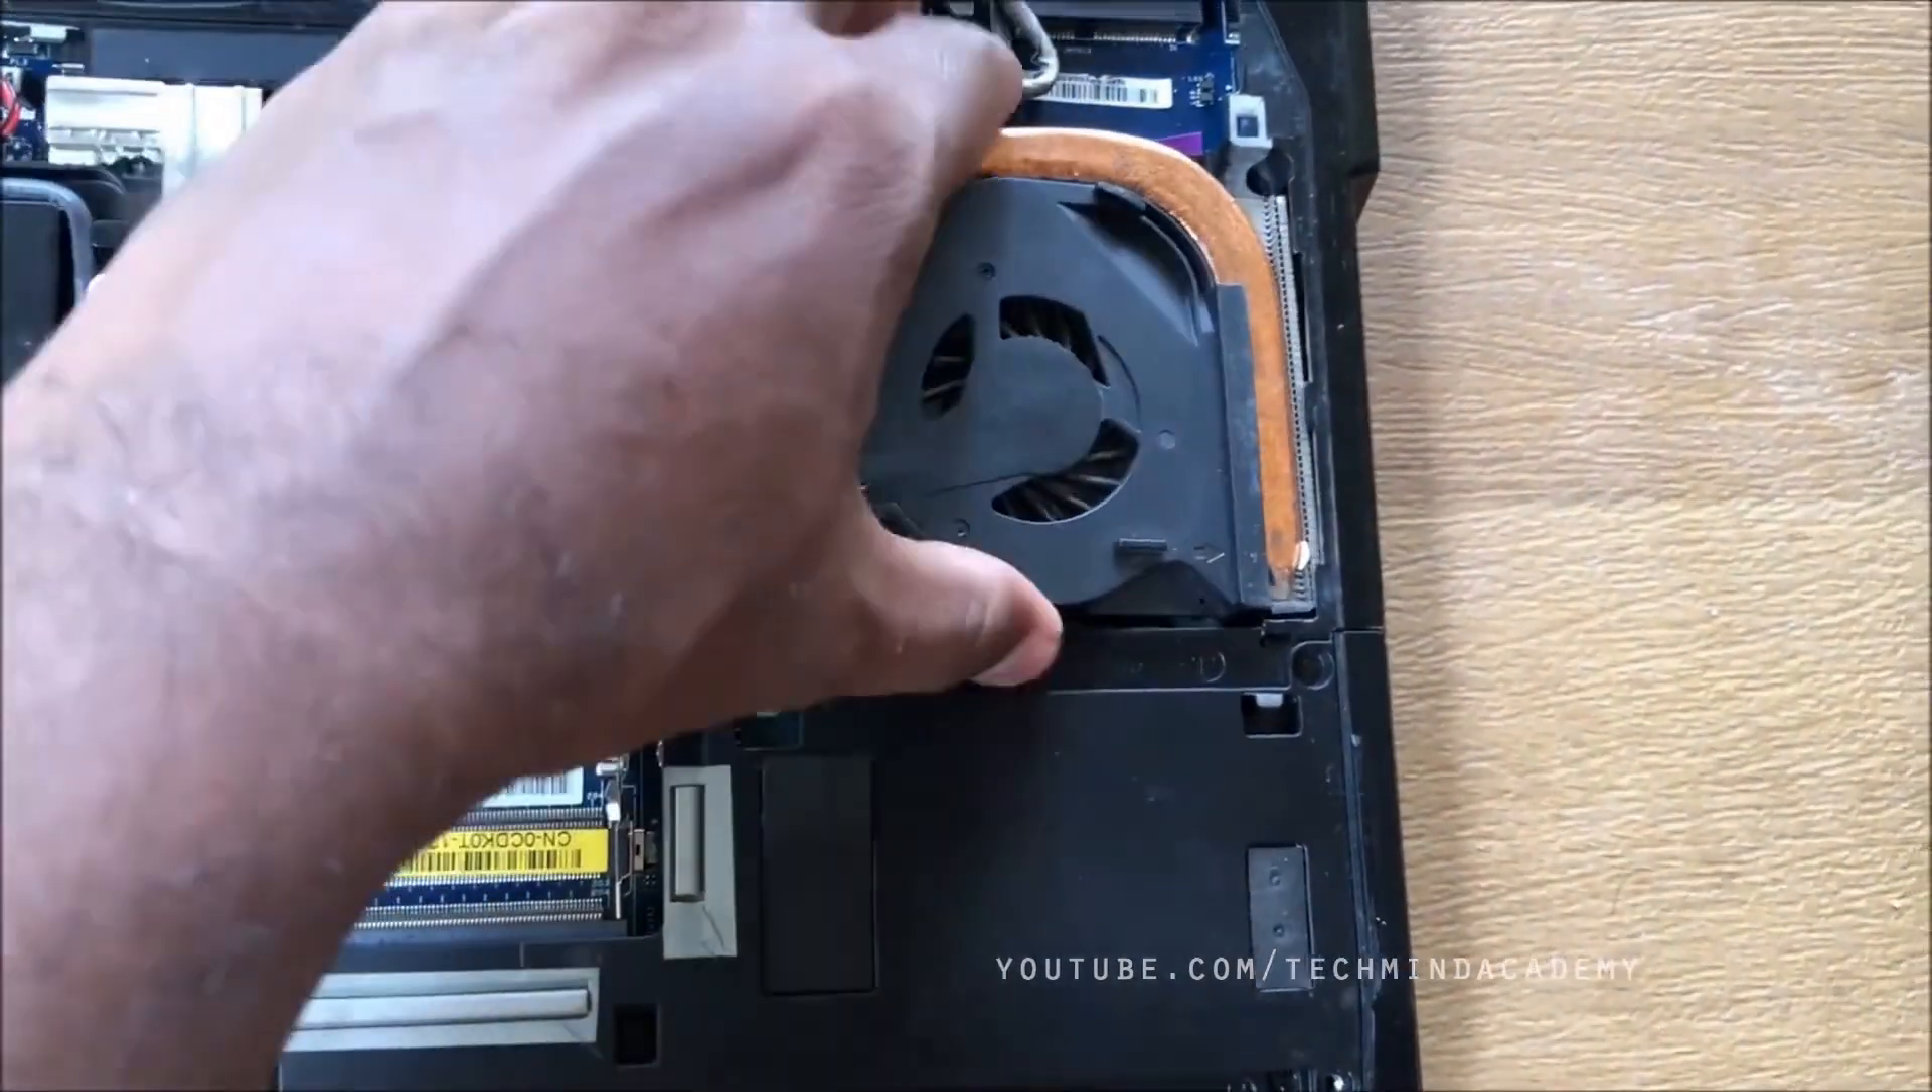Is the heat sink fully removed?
No.